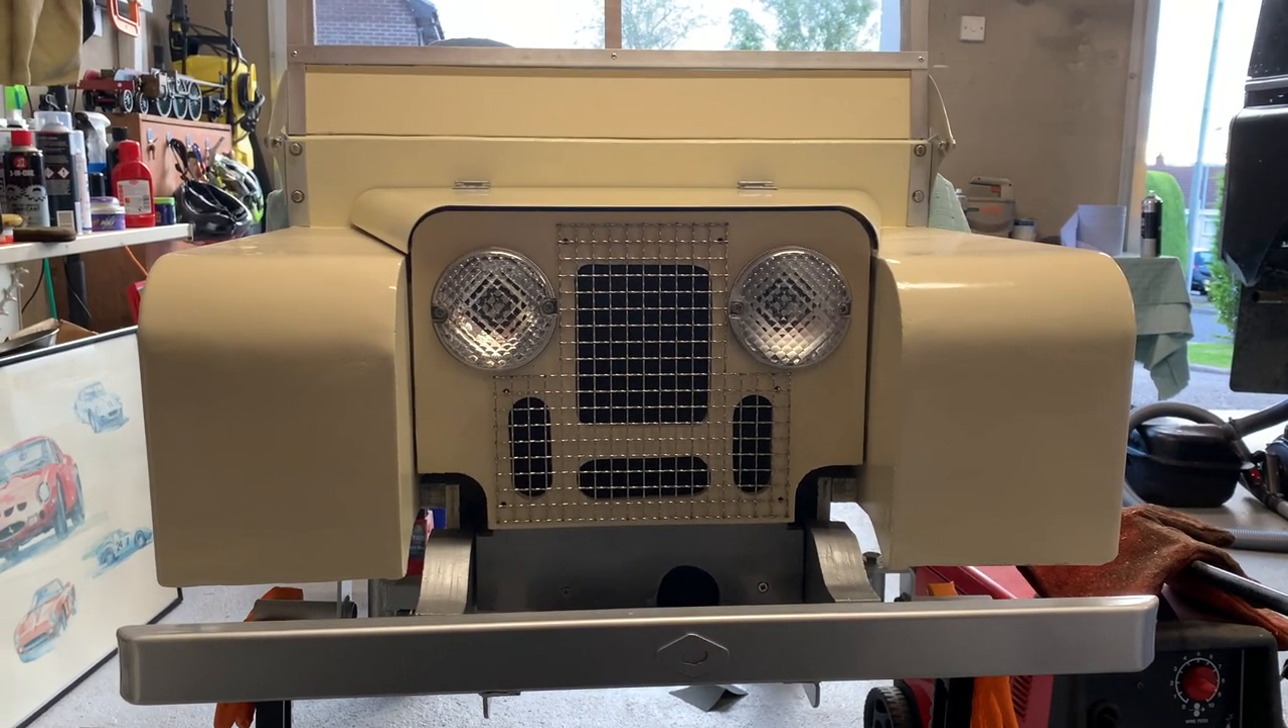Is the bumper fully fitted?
Yes.